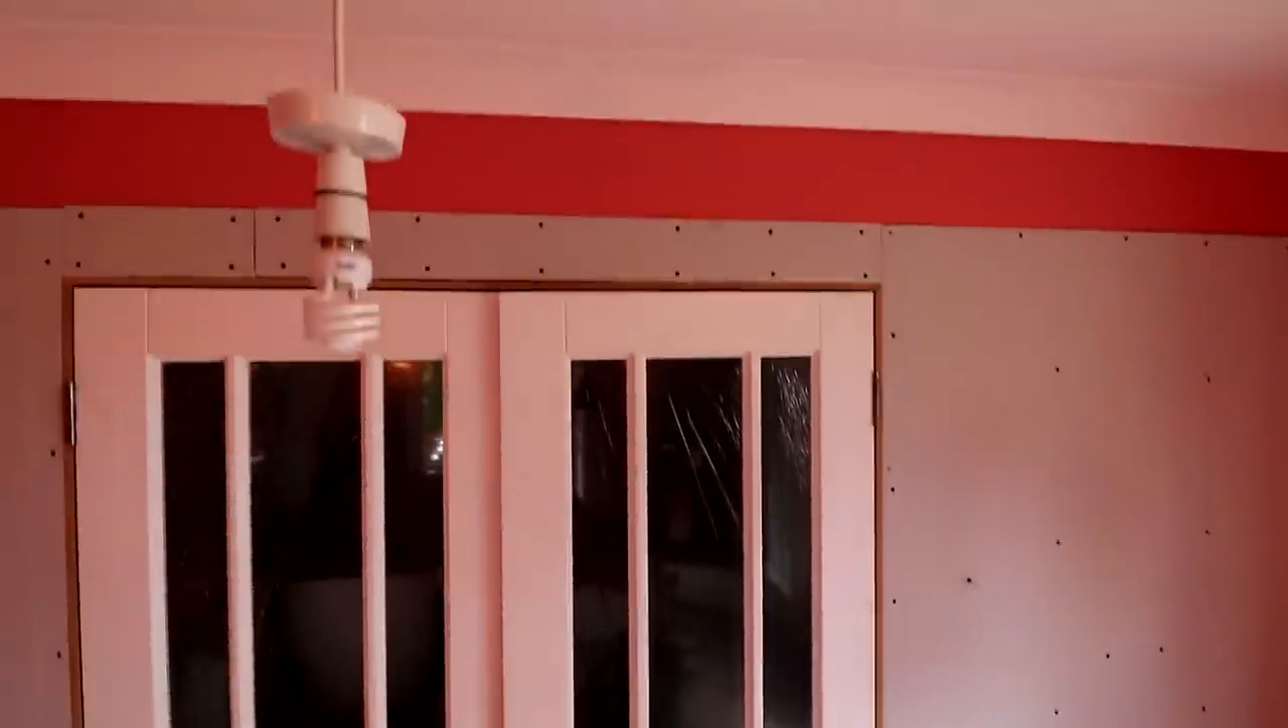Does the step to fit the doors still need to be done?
No.